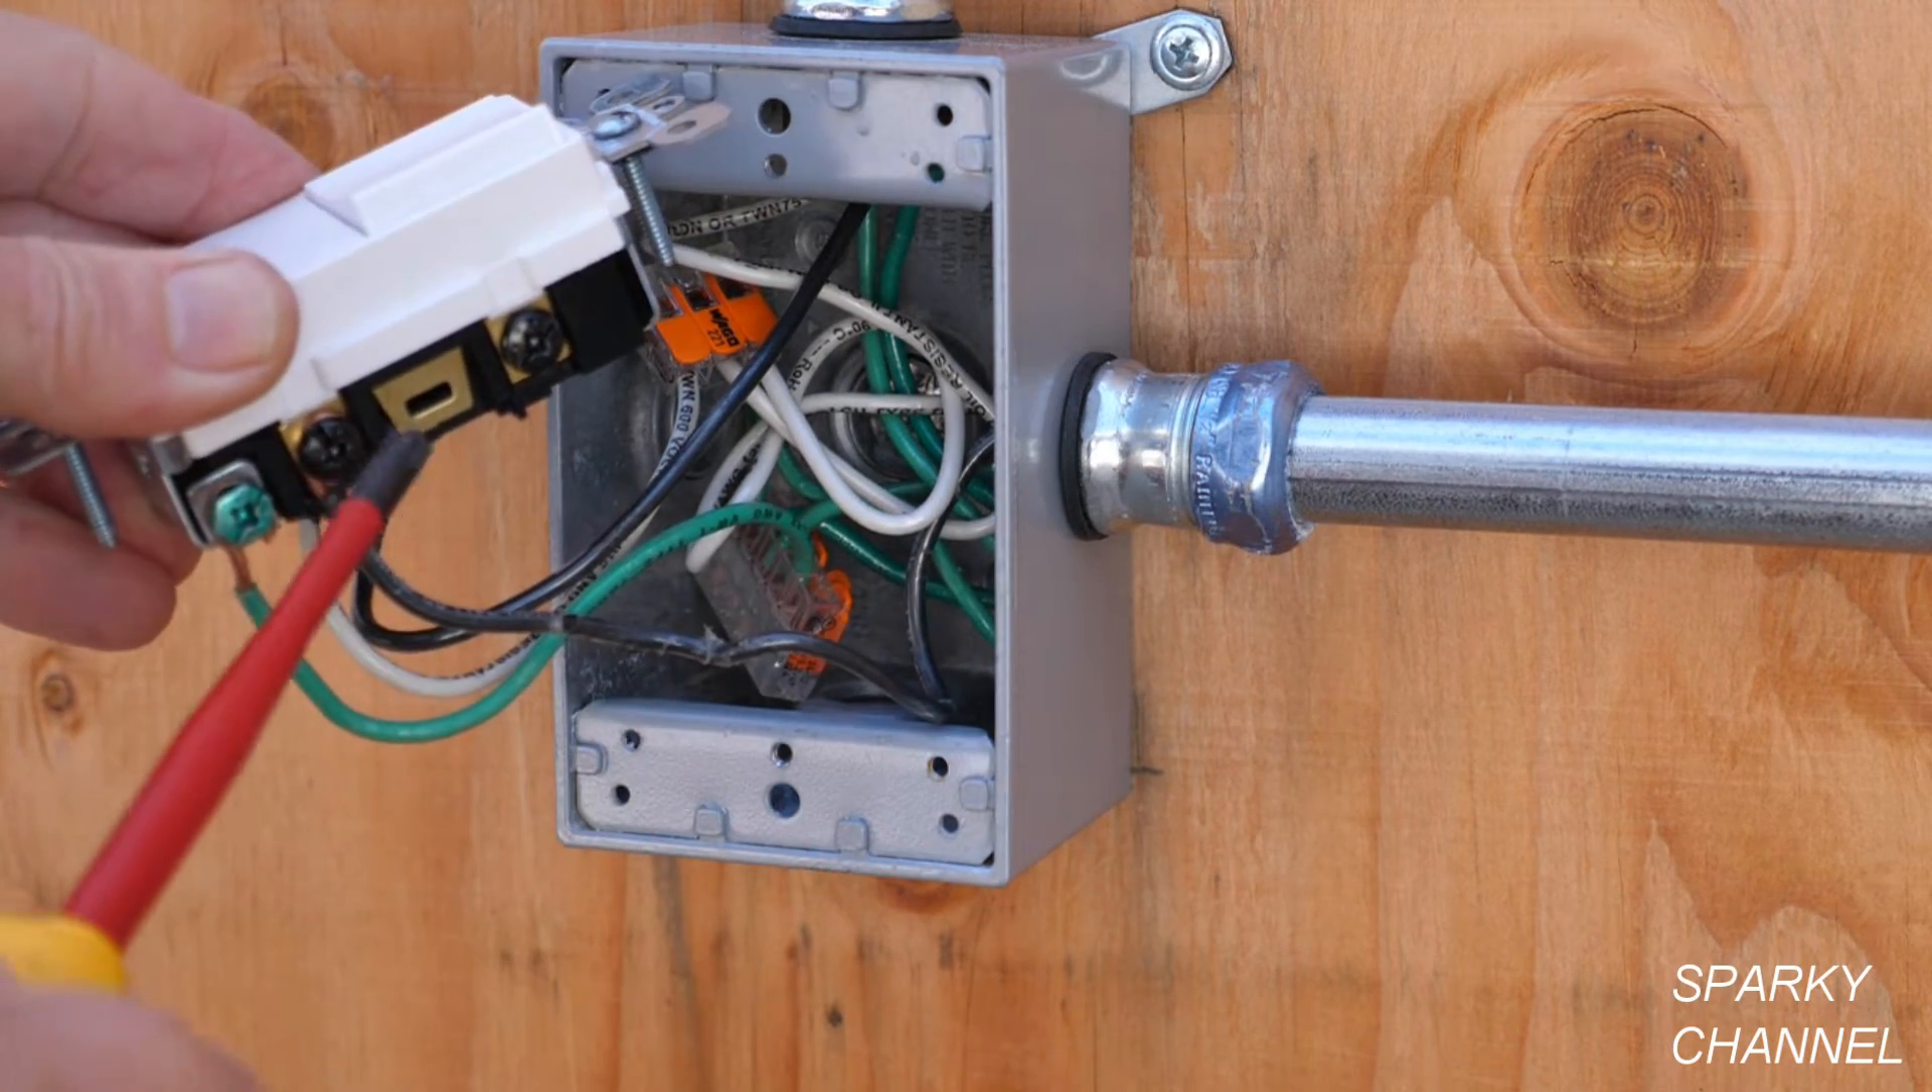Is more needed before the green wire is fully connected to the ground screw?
No.